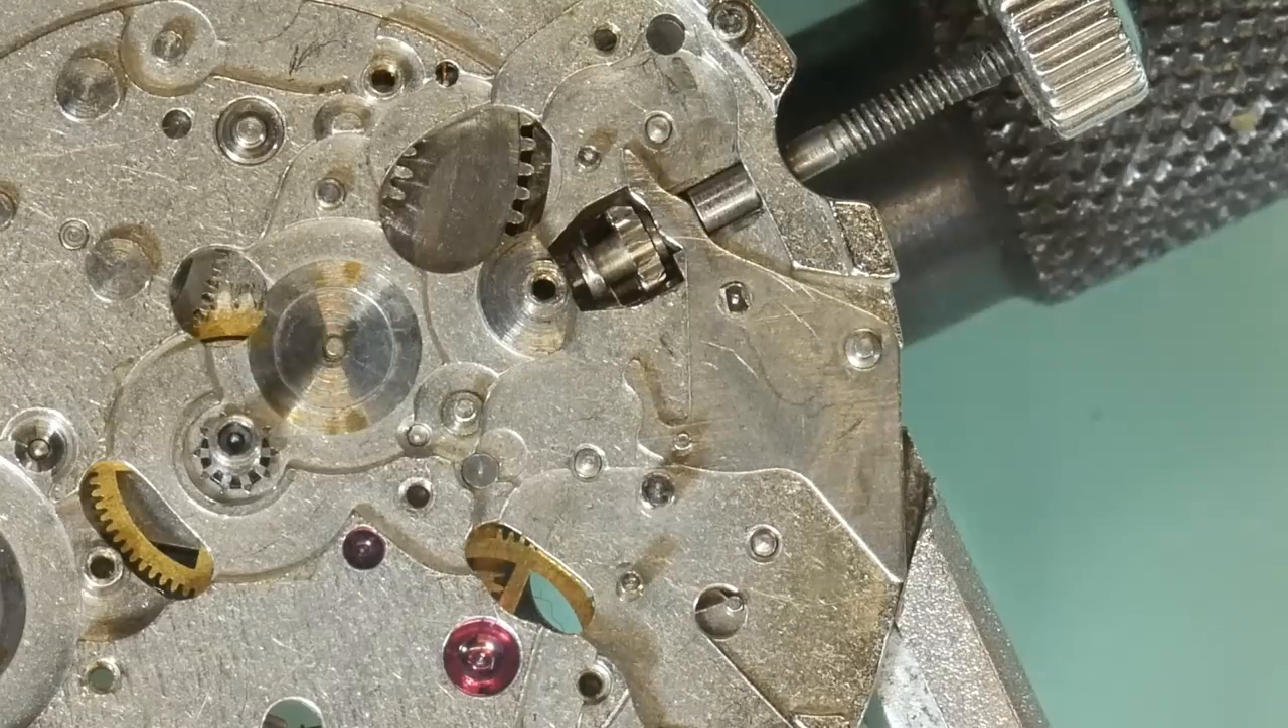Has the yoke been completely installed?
No.